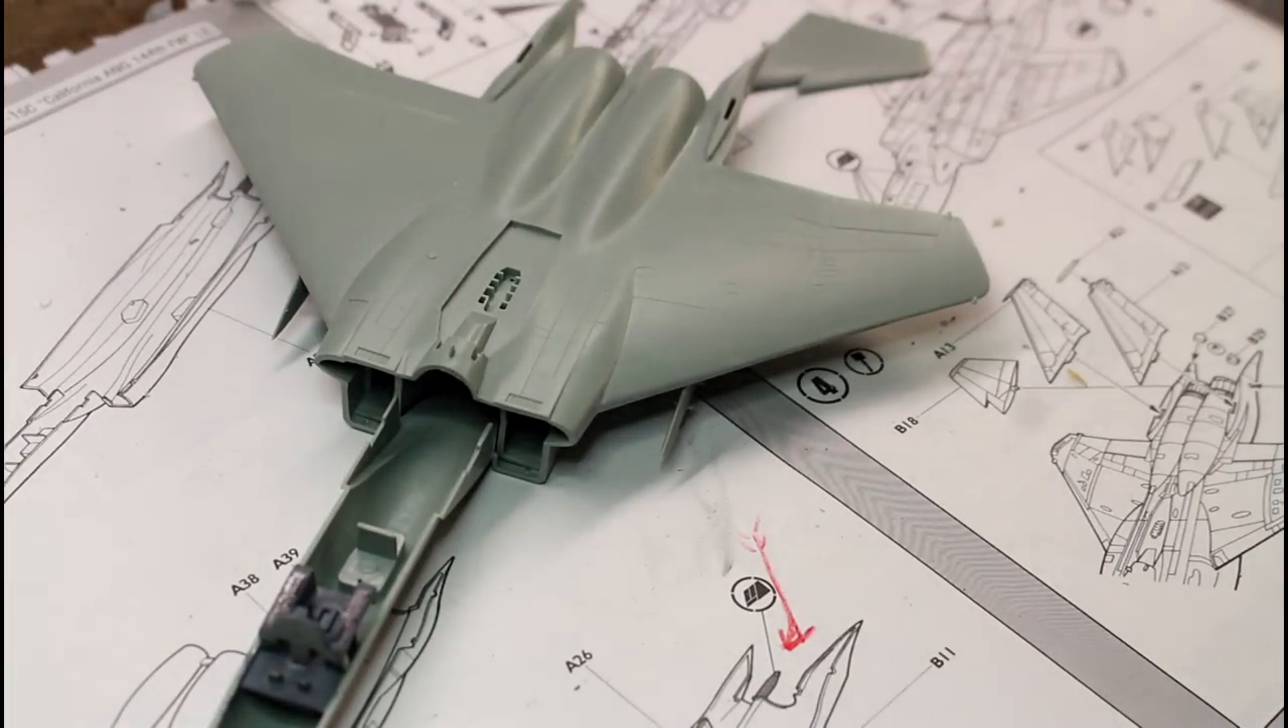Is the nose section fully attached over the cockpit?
No.